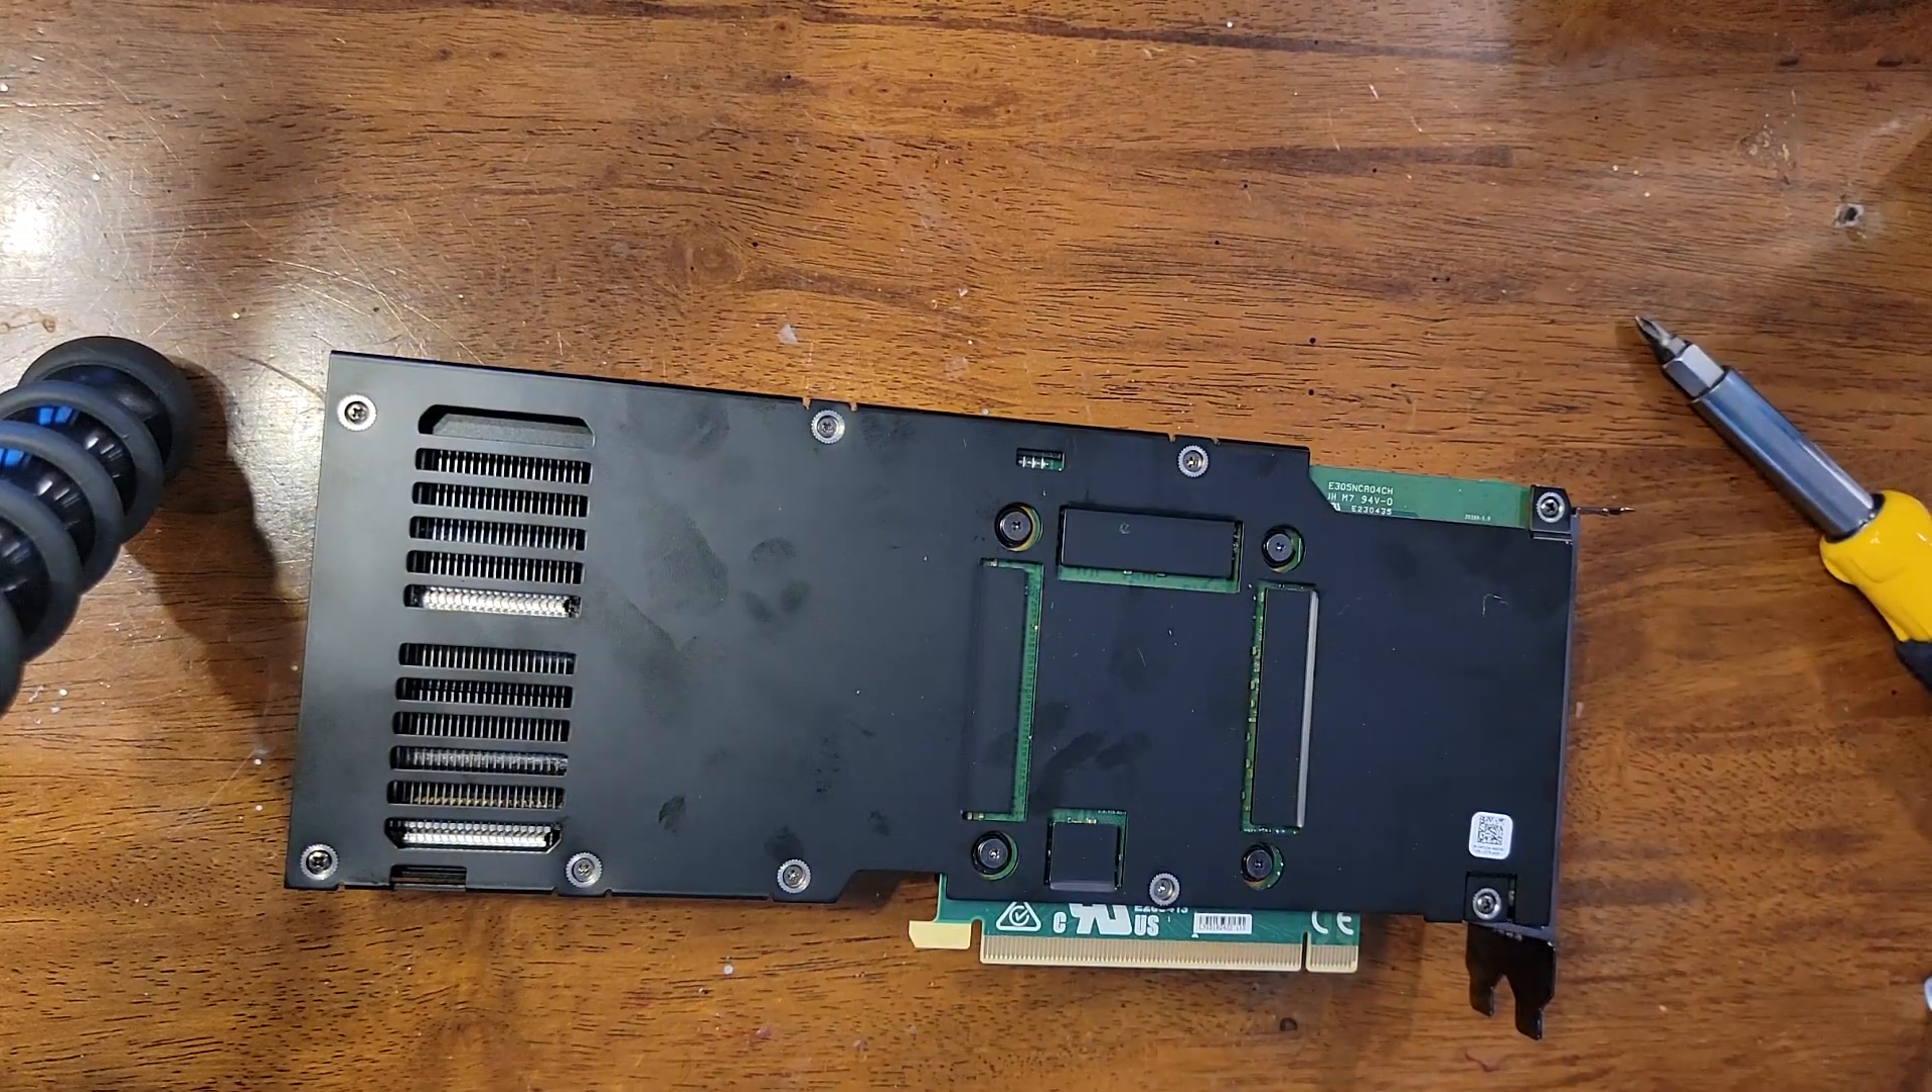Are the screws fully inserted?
Yes.